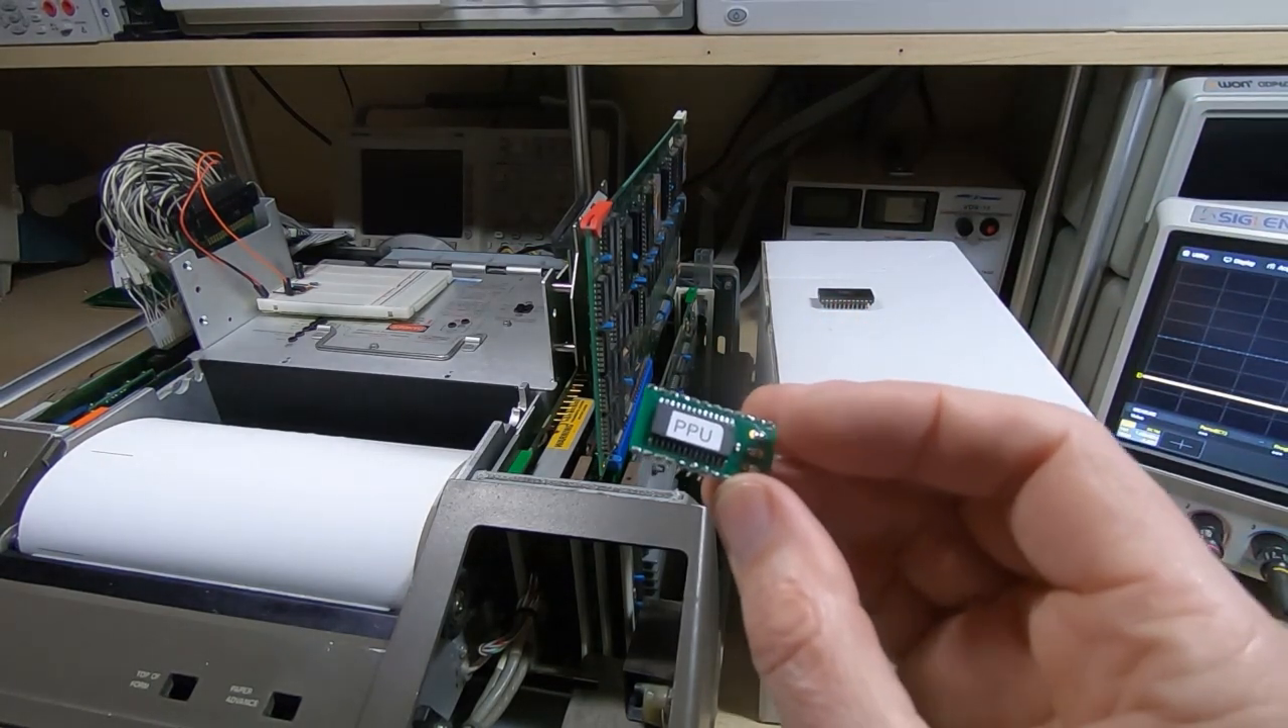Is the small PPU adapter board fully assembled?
Yes.